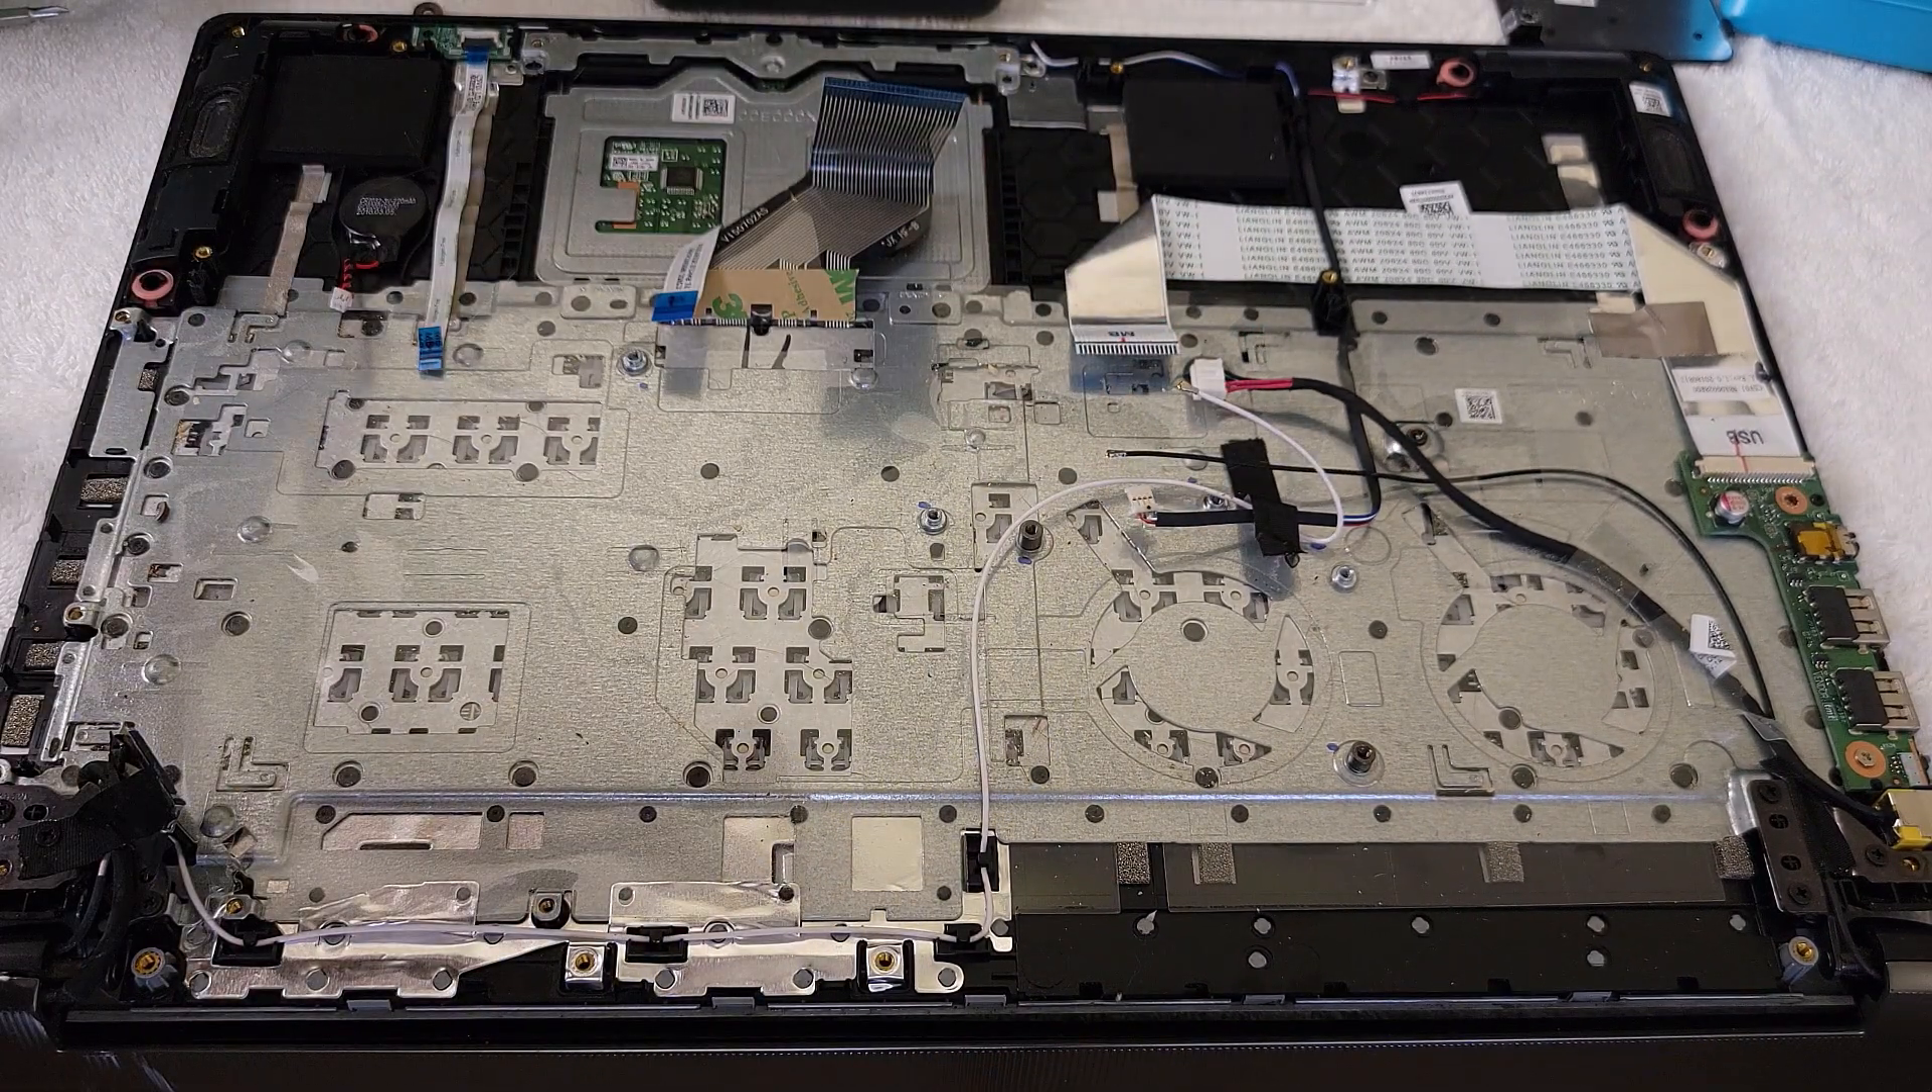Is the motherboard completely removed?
Yes.